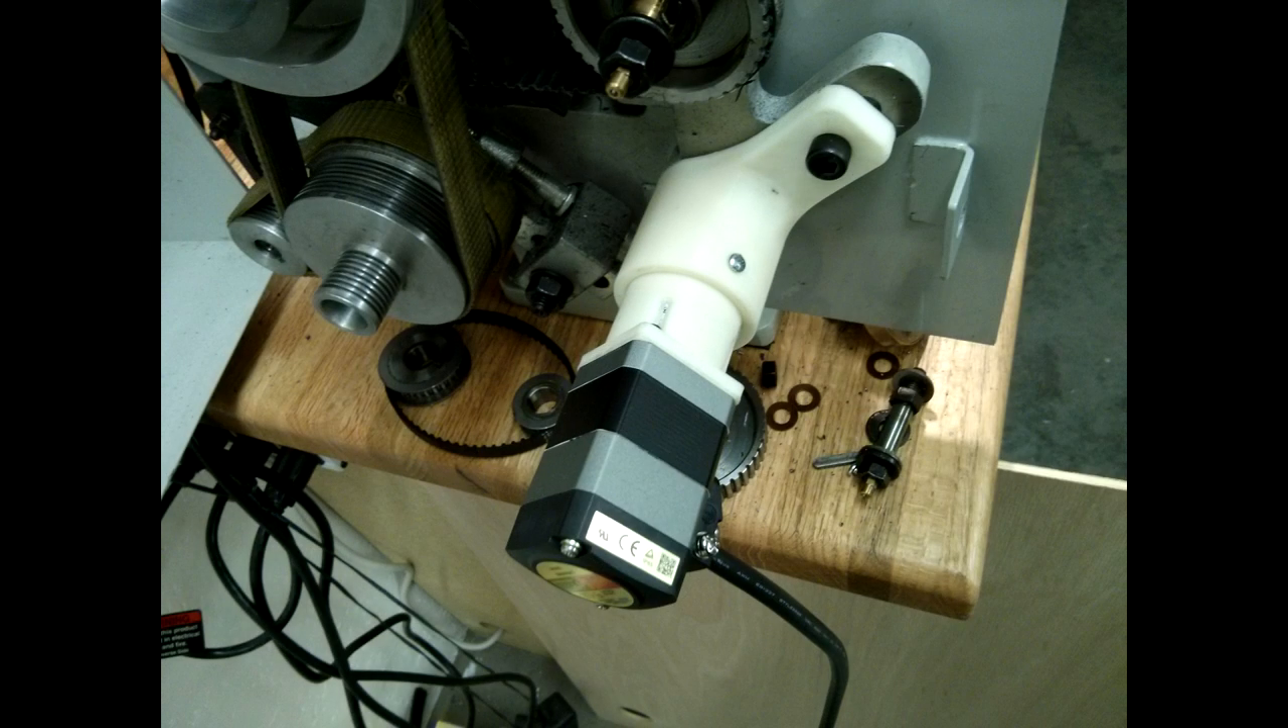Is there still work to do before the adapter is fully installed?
No.